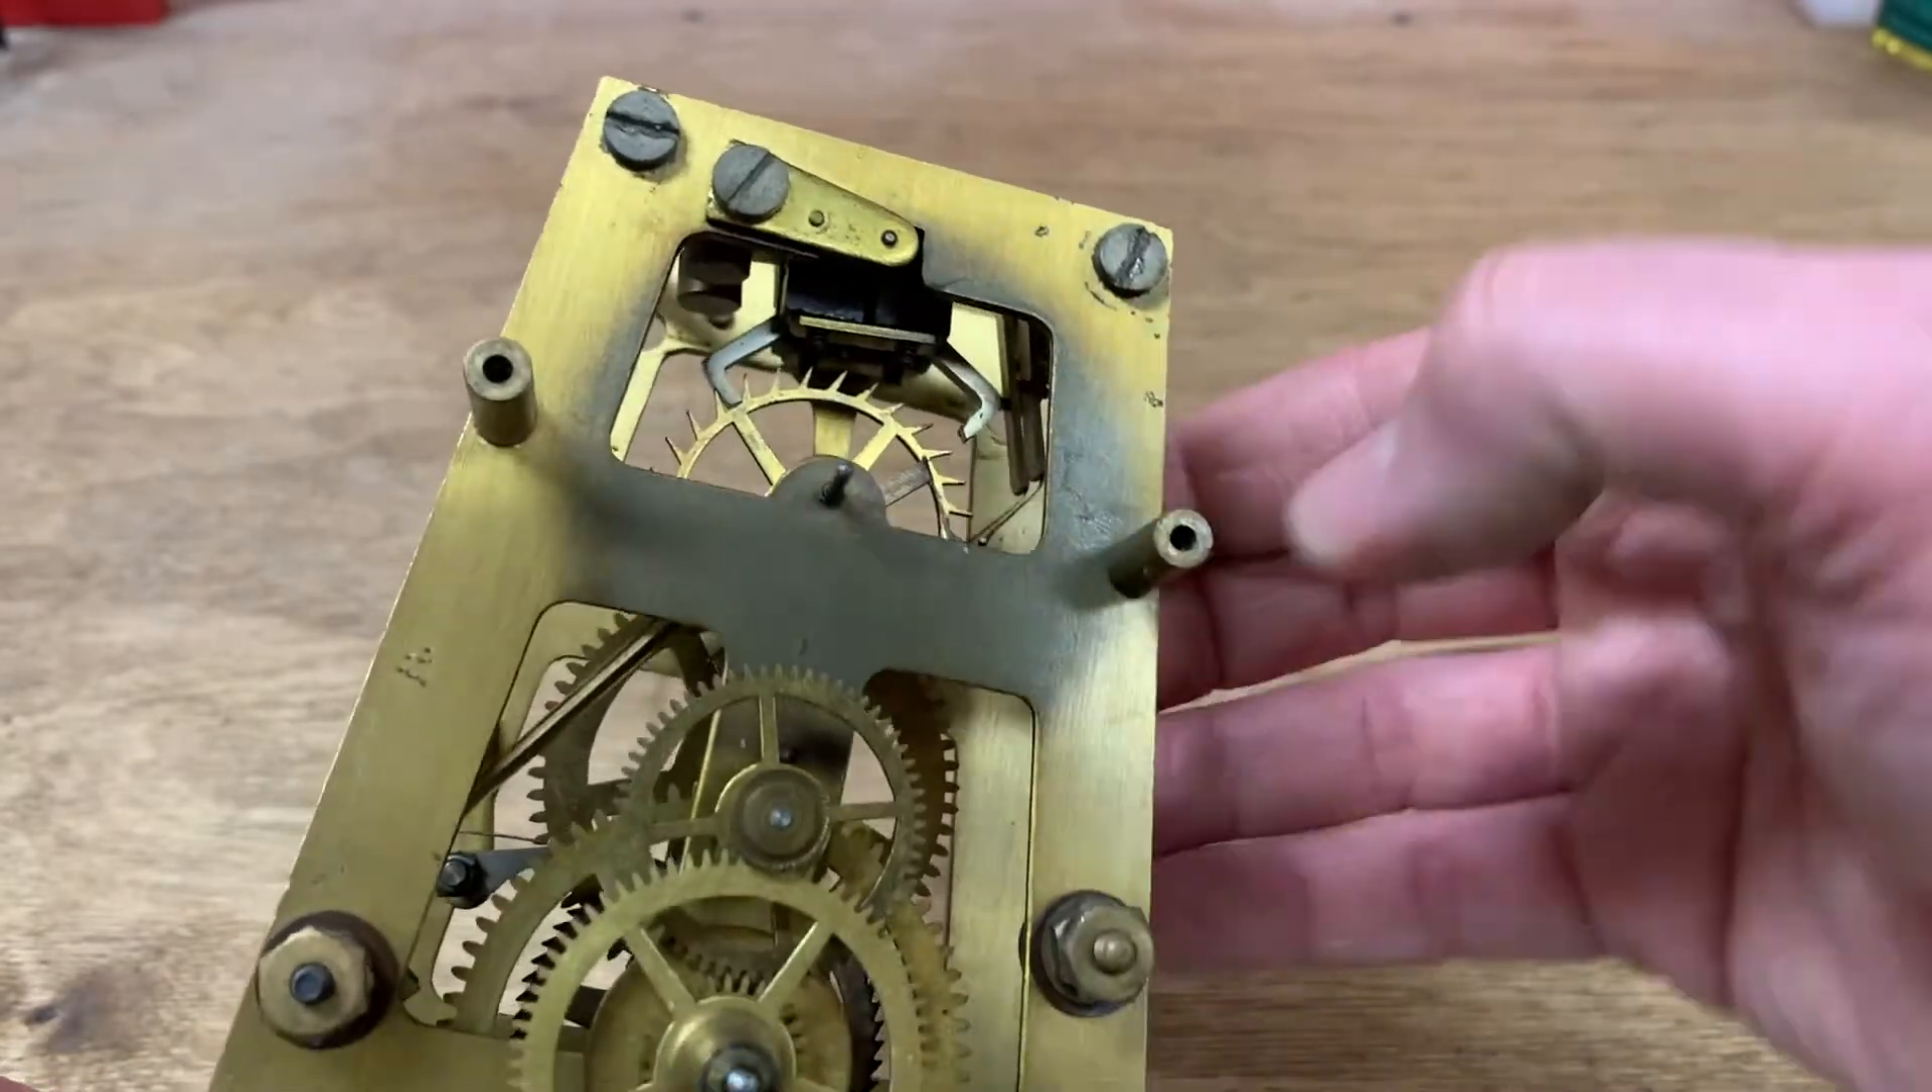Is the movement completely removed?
Yes.